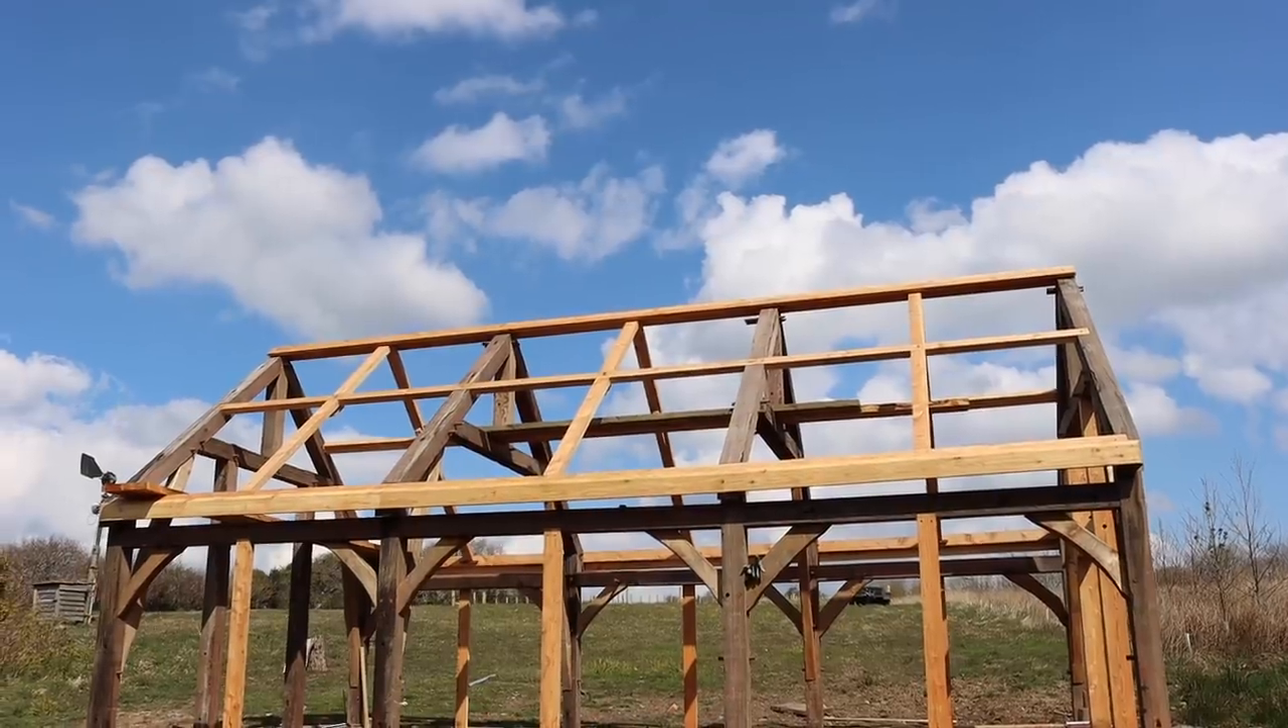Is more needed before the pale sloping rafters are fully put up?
No.